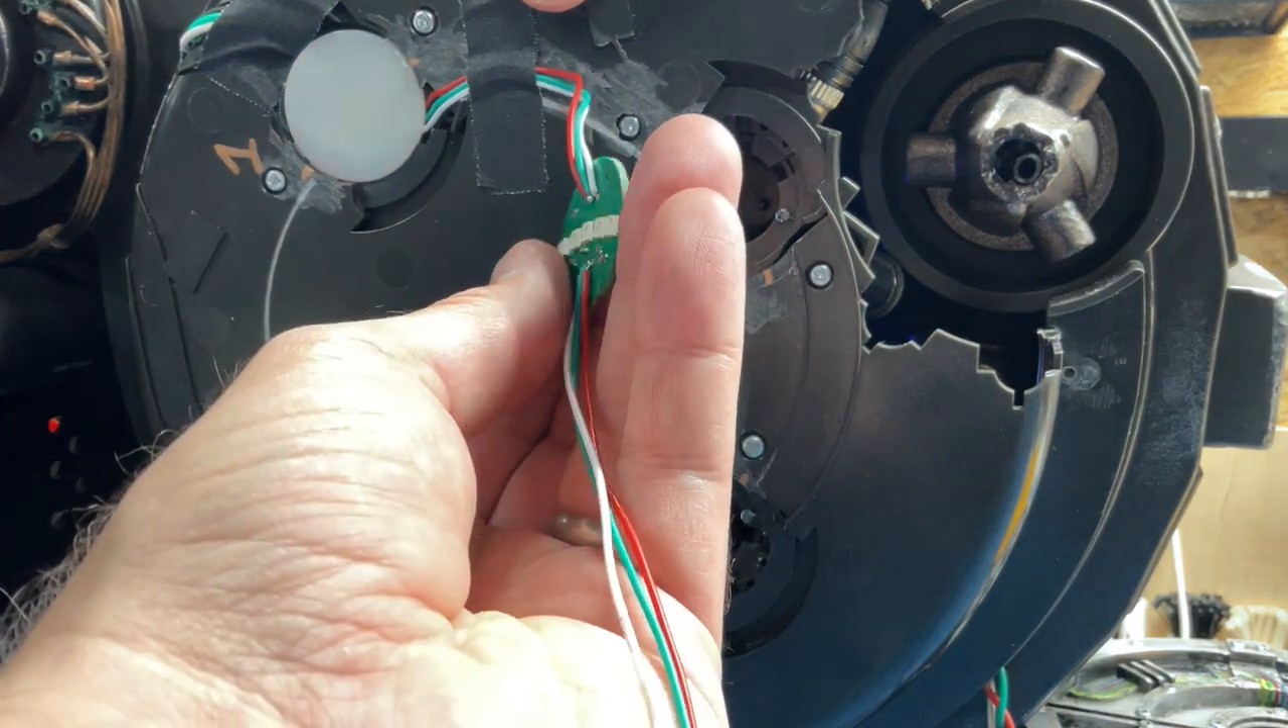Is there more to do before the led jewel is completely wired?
No.